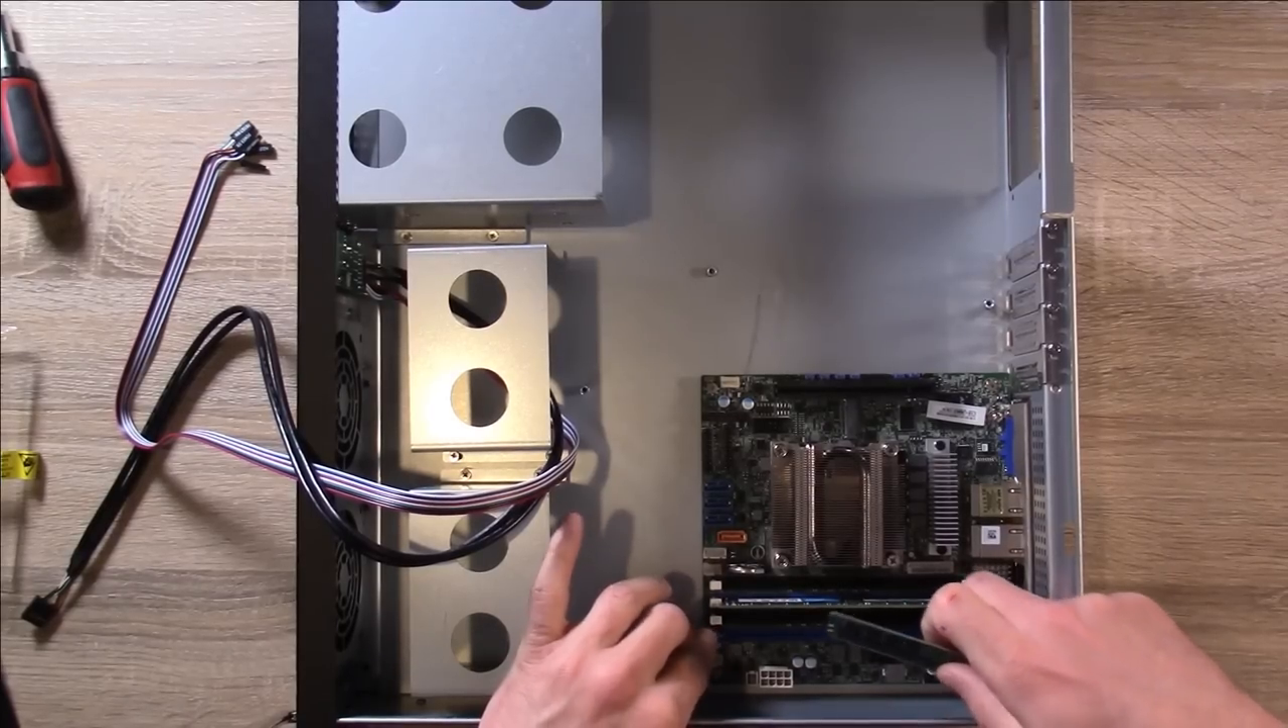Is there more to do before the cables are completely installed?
Yes.